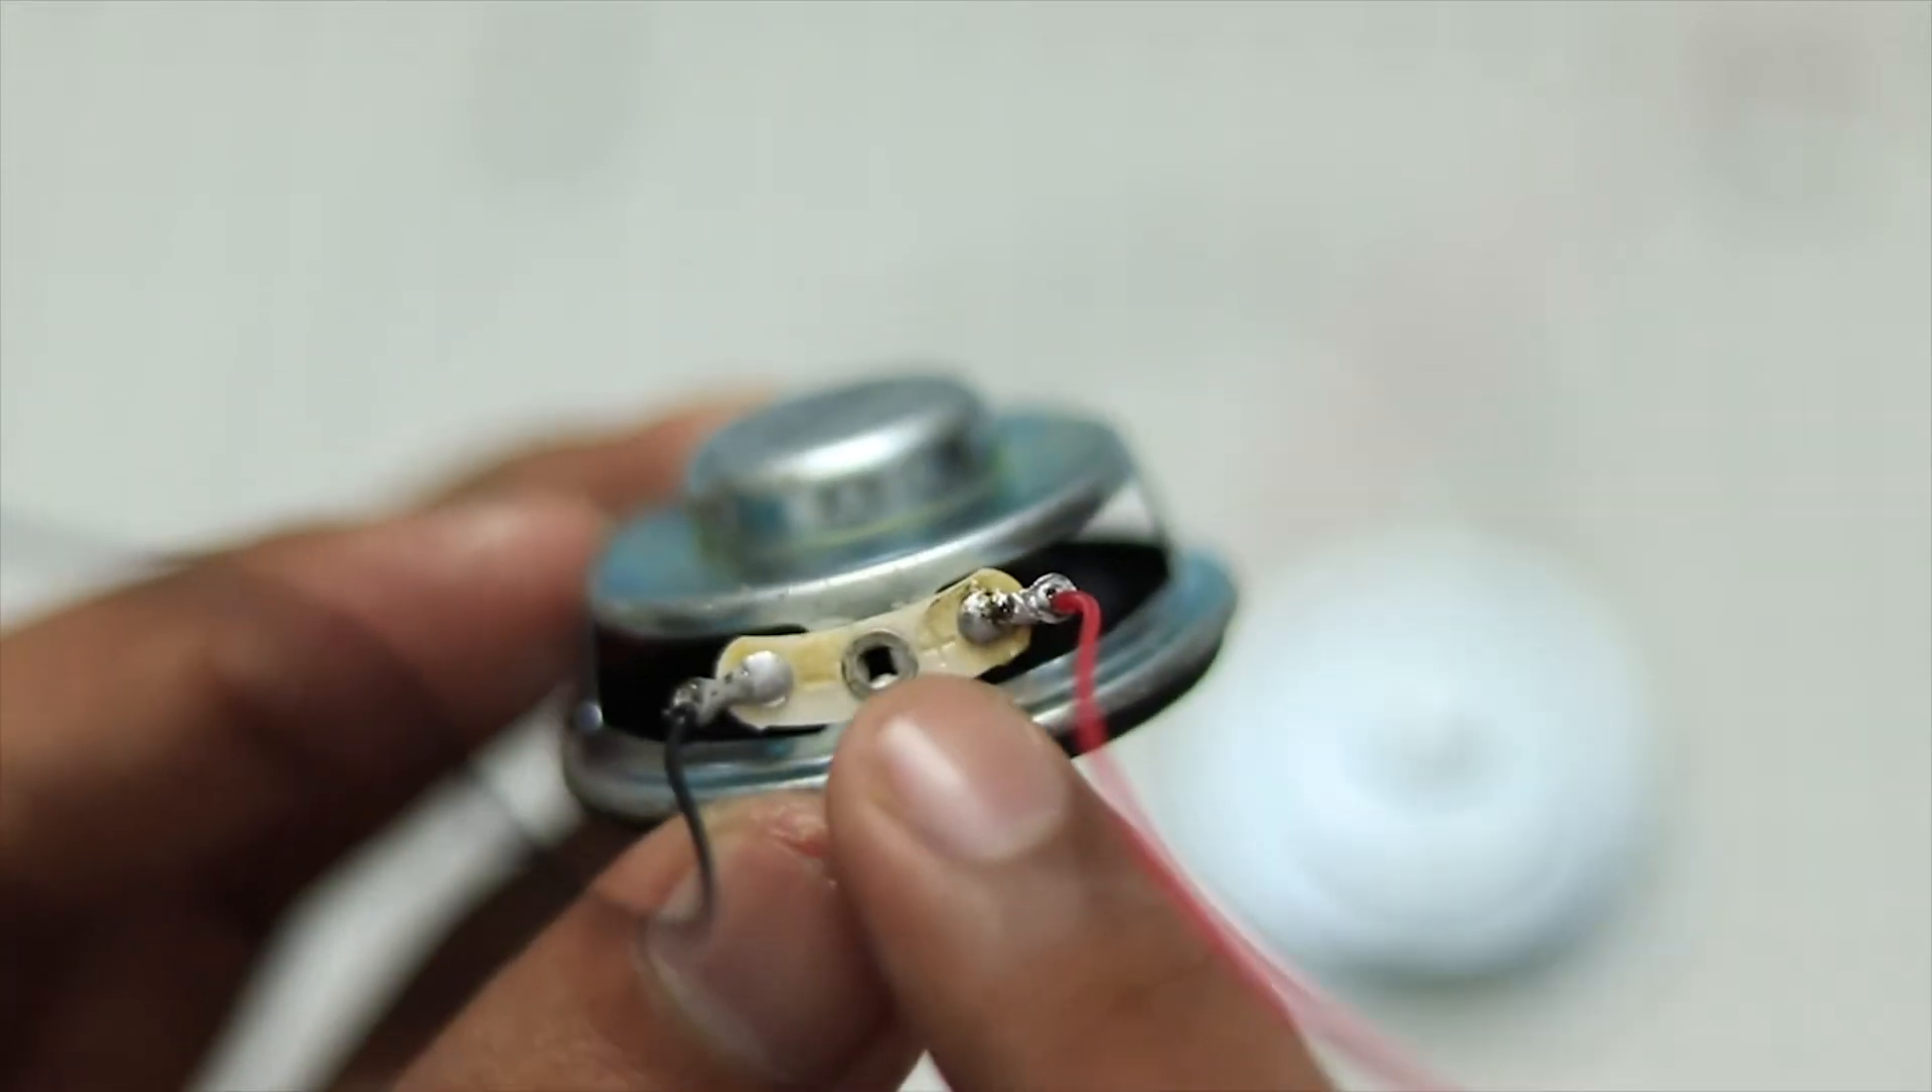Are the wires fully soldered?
Yes.